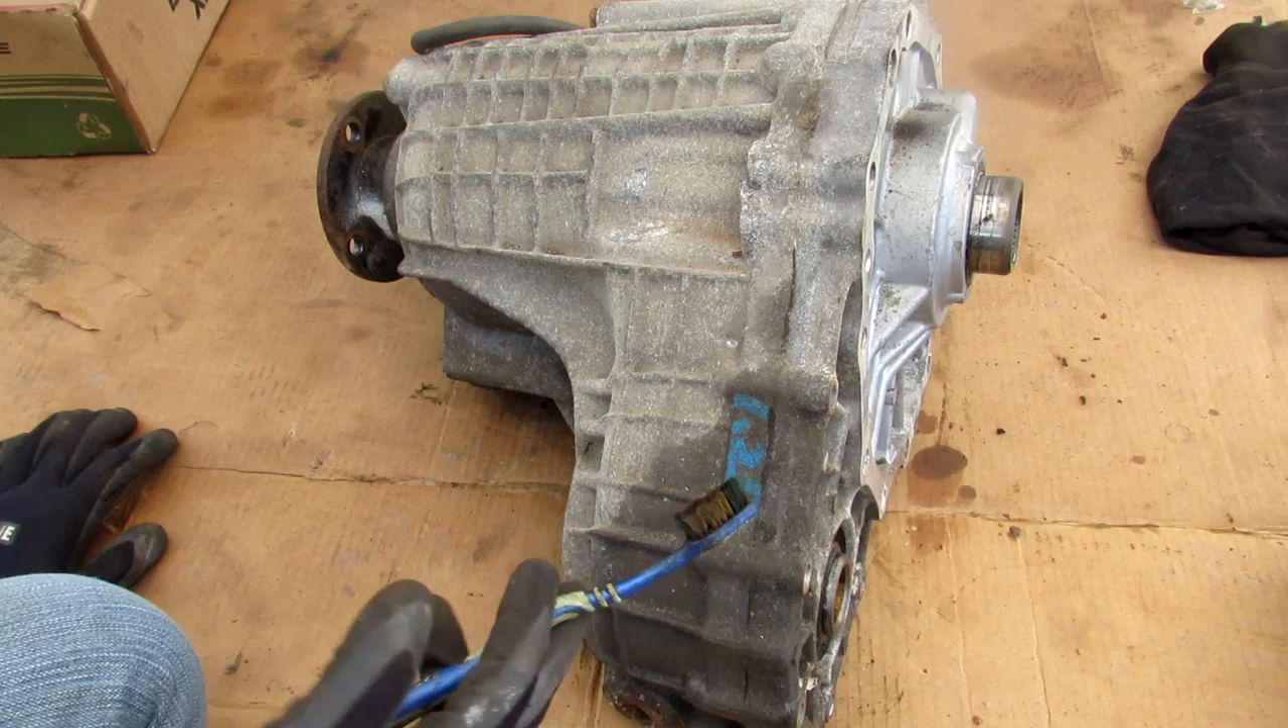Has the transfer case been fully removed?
Yes.